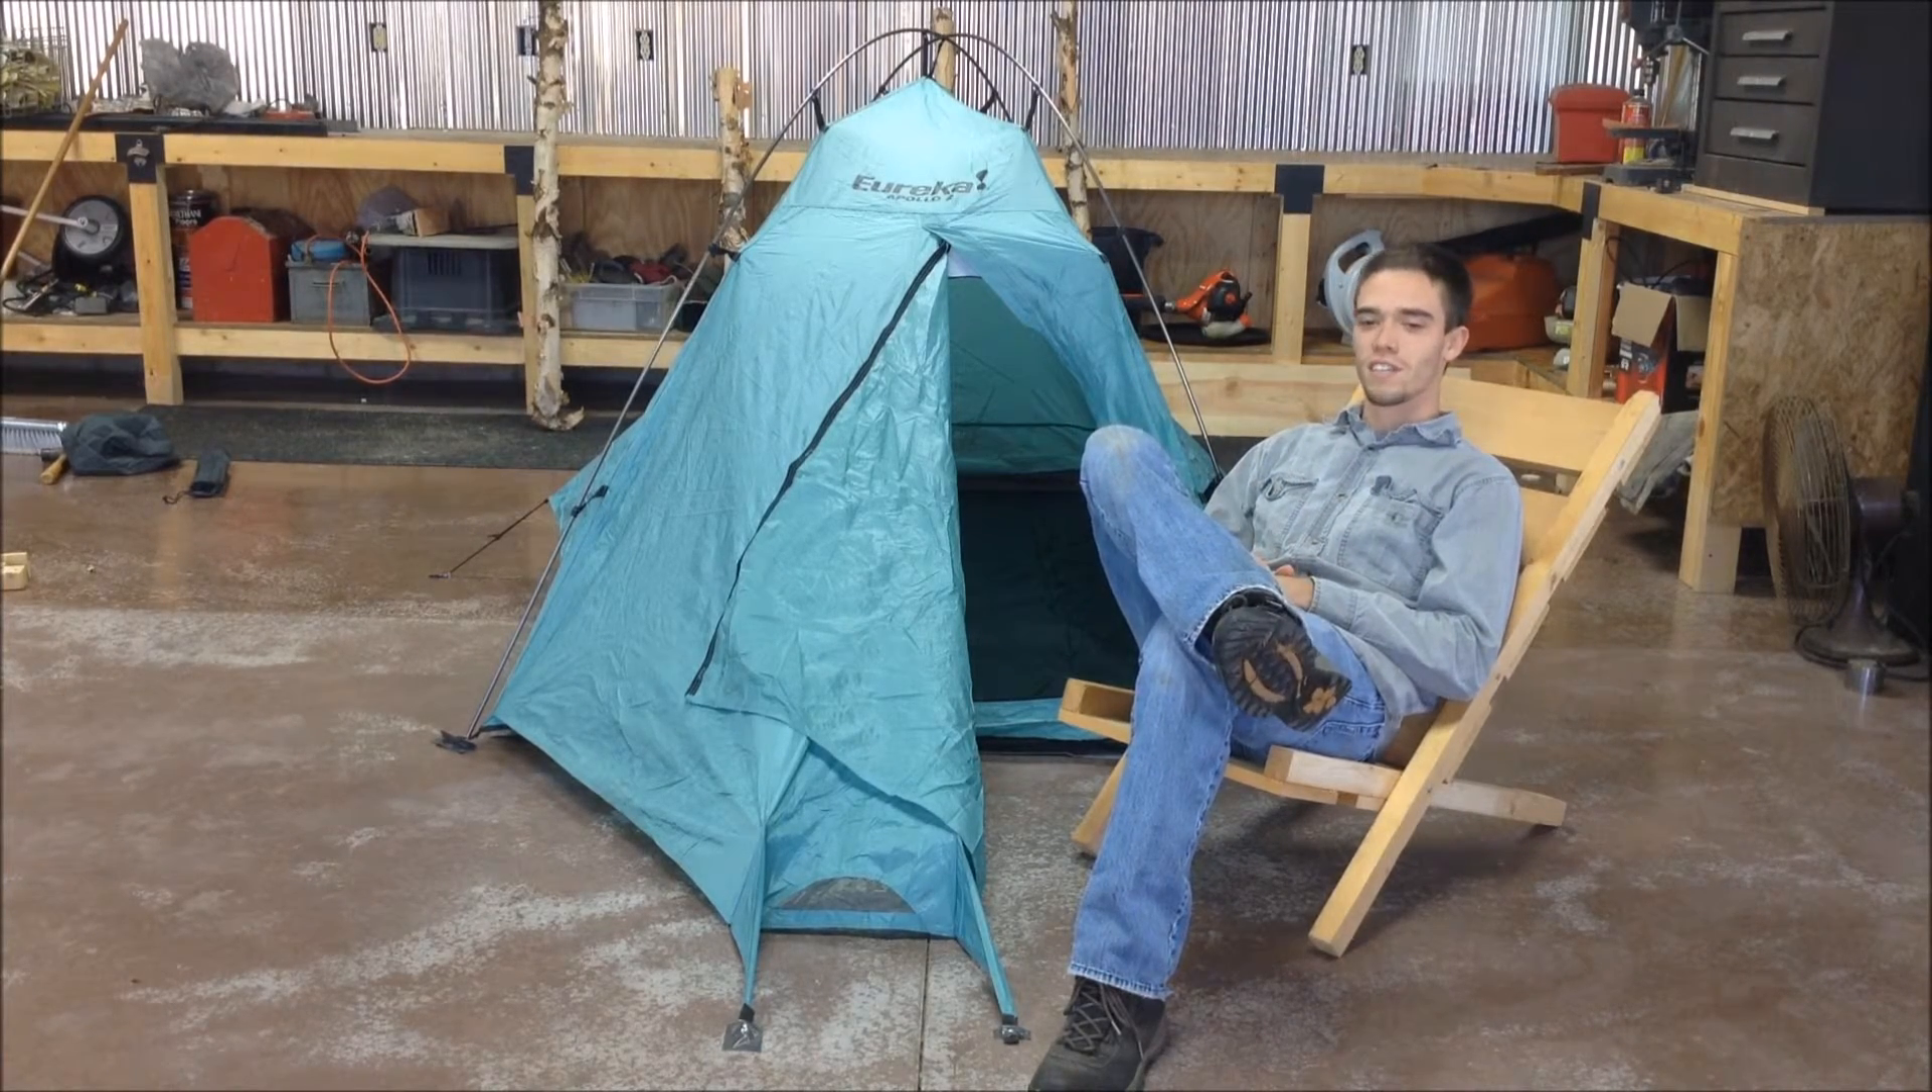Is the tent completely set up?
Yes.